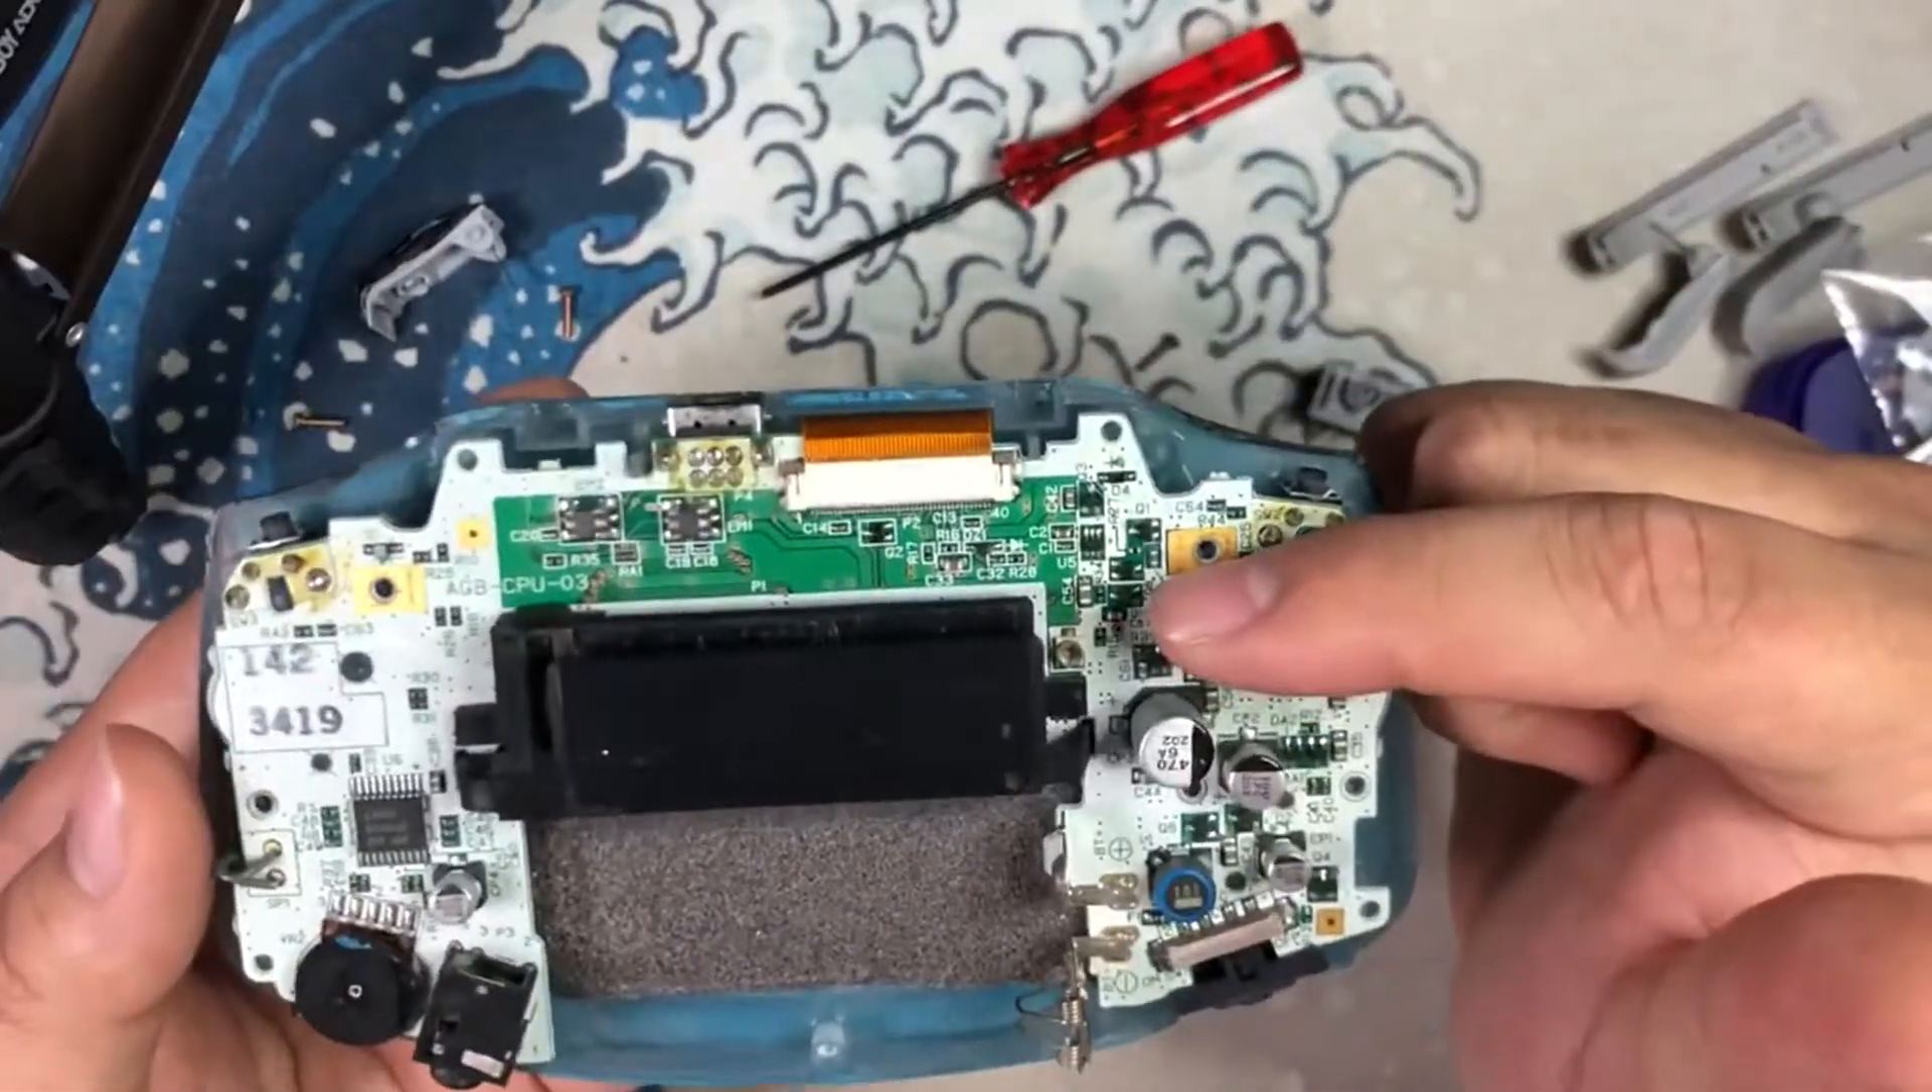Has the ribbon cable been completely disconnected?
No.